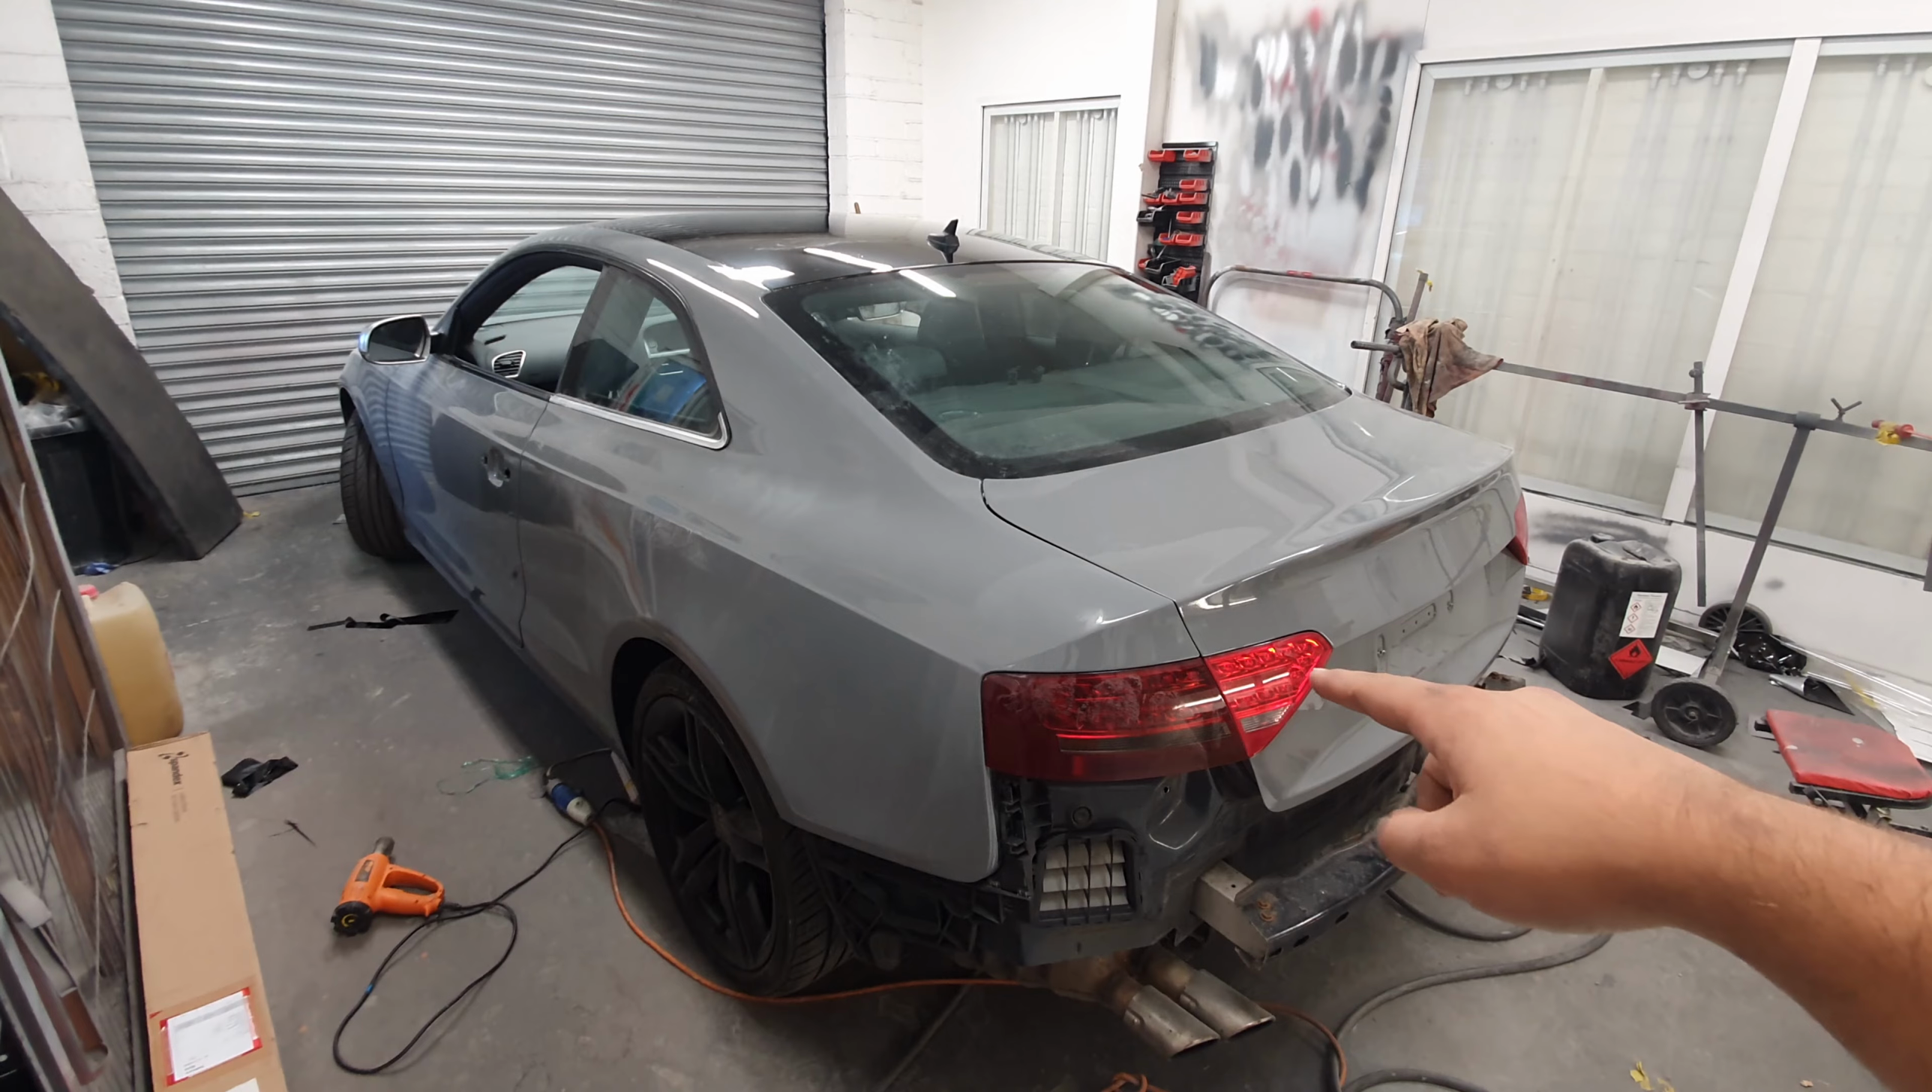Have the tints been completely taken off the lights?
No.